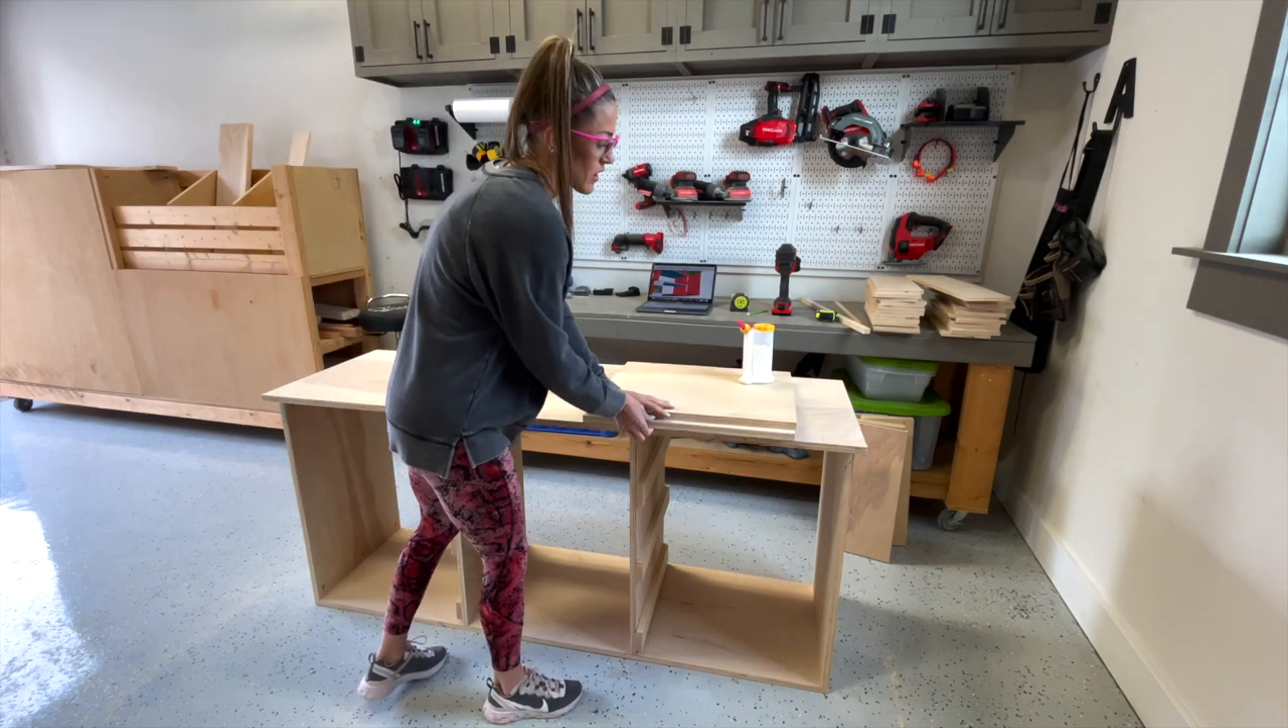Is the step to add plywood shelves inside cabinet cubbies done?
No.